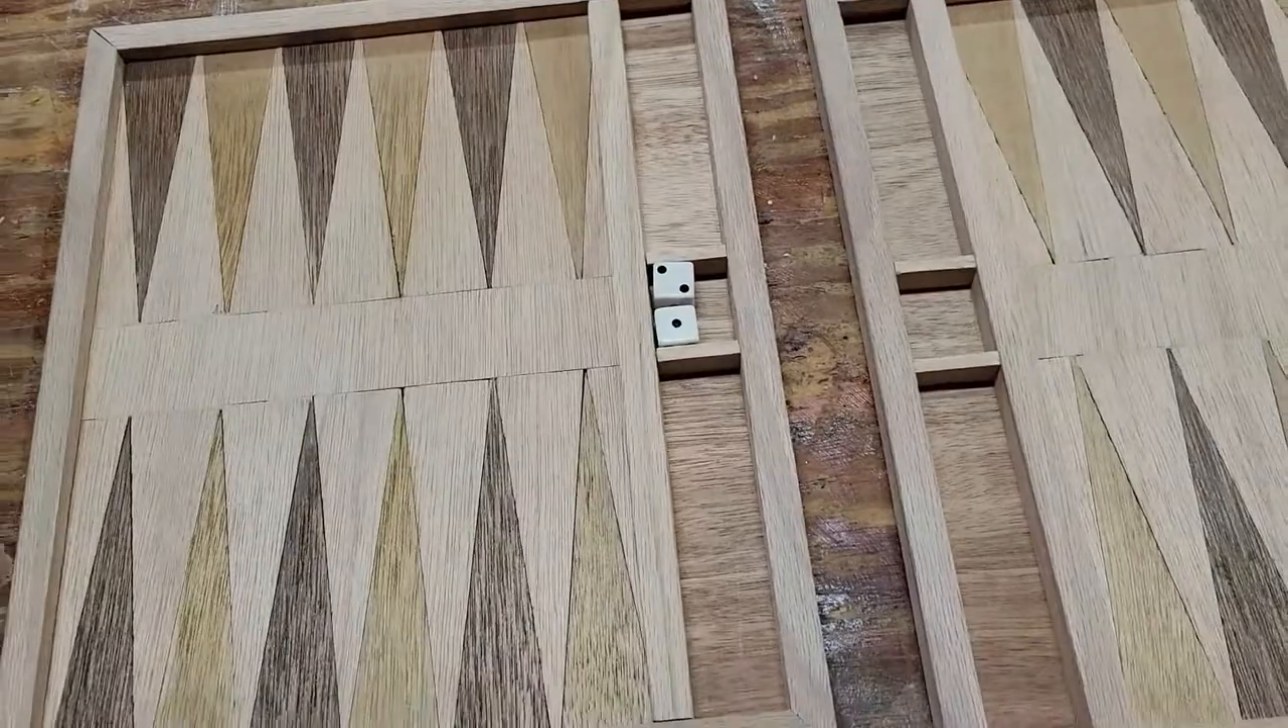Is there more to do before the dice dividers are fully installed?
No.